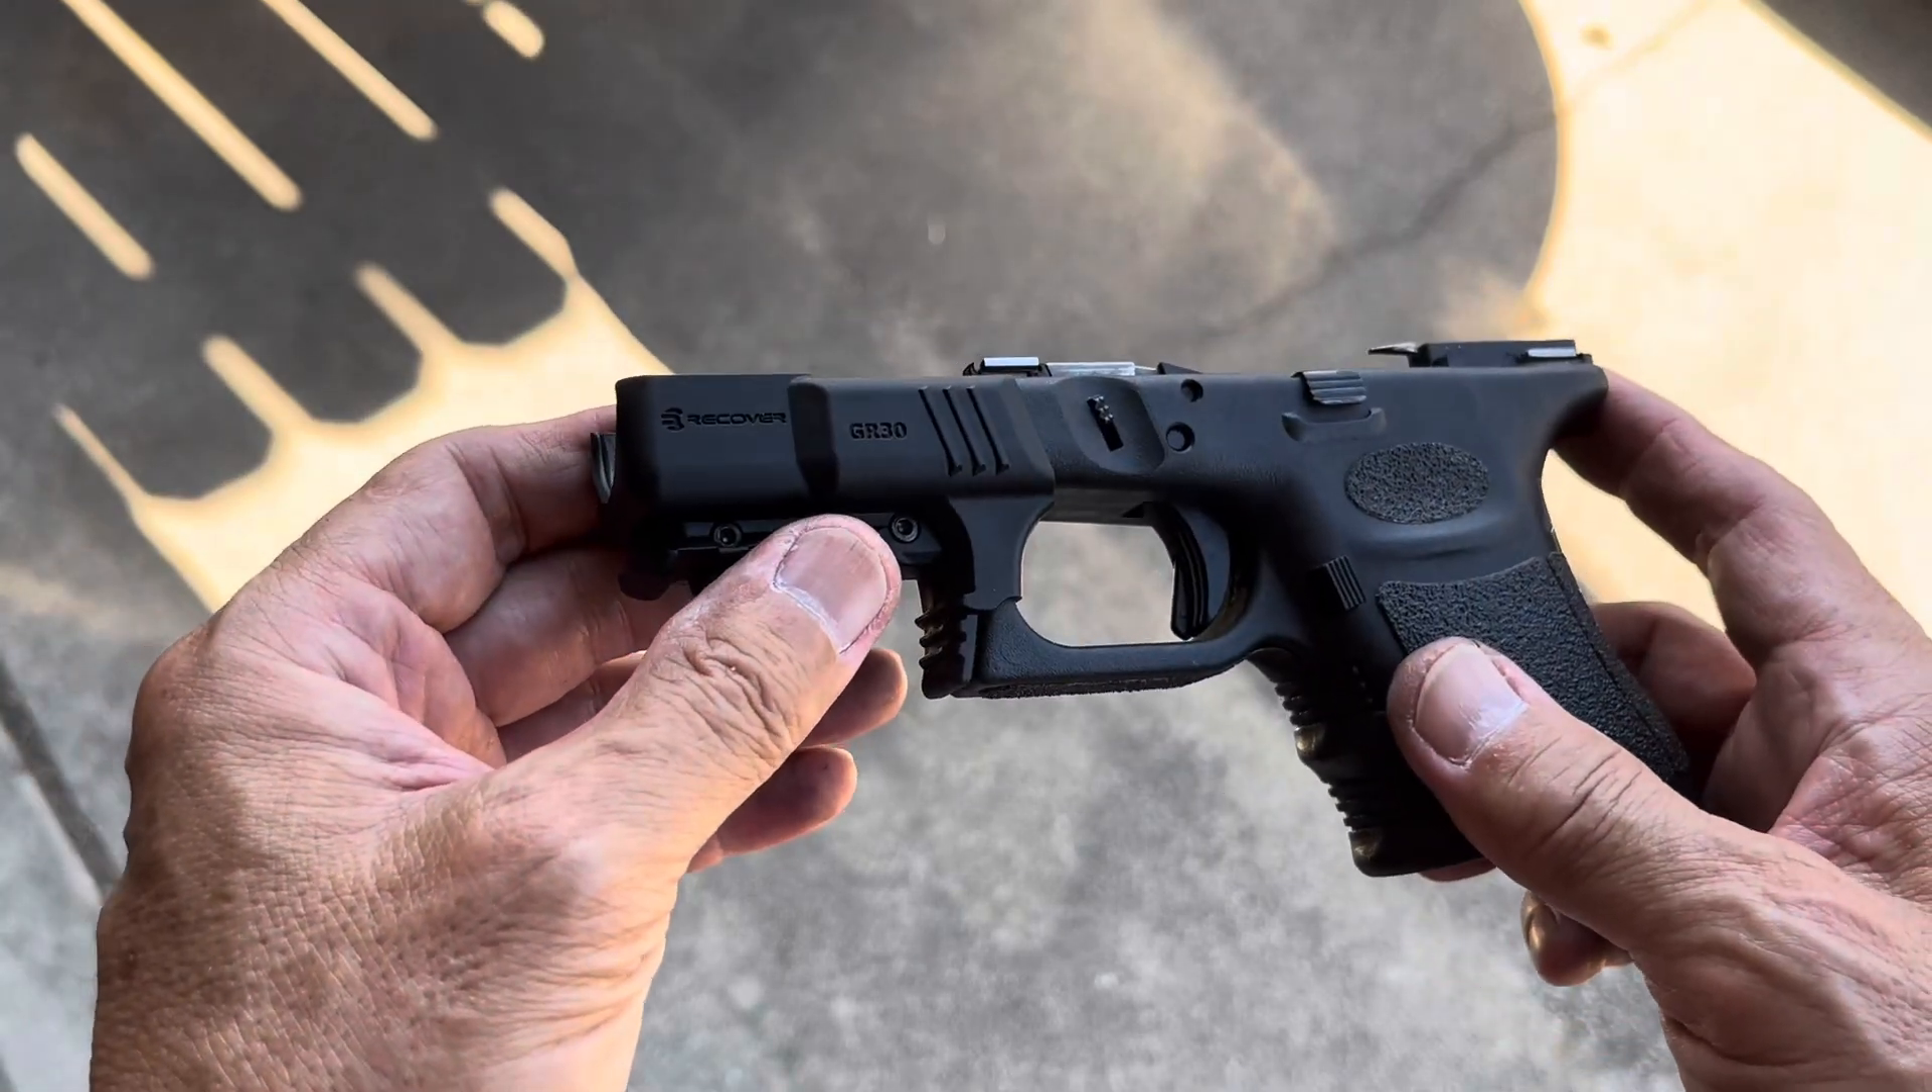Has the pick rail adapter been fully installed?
Yes.